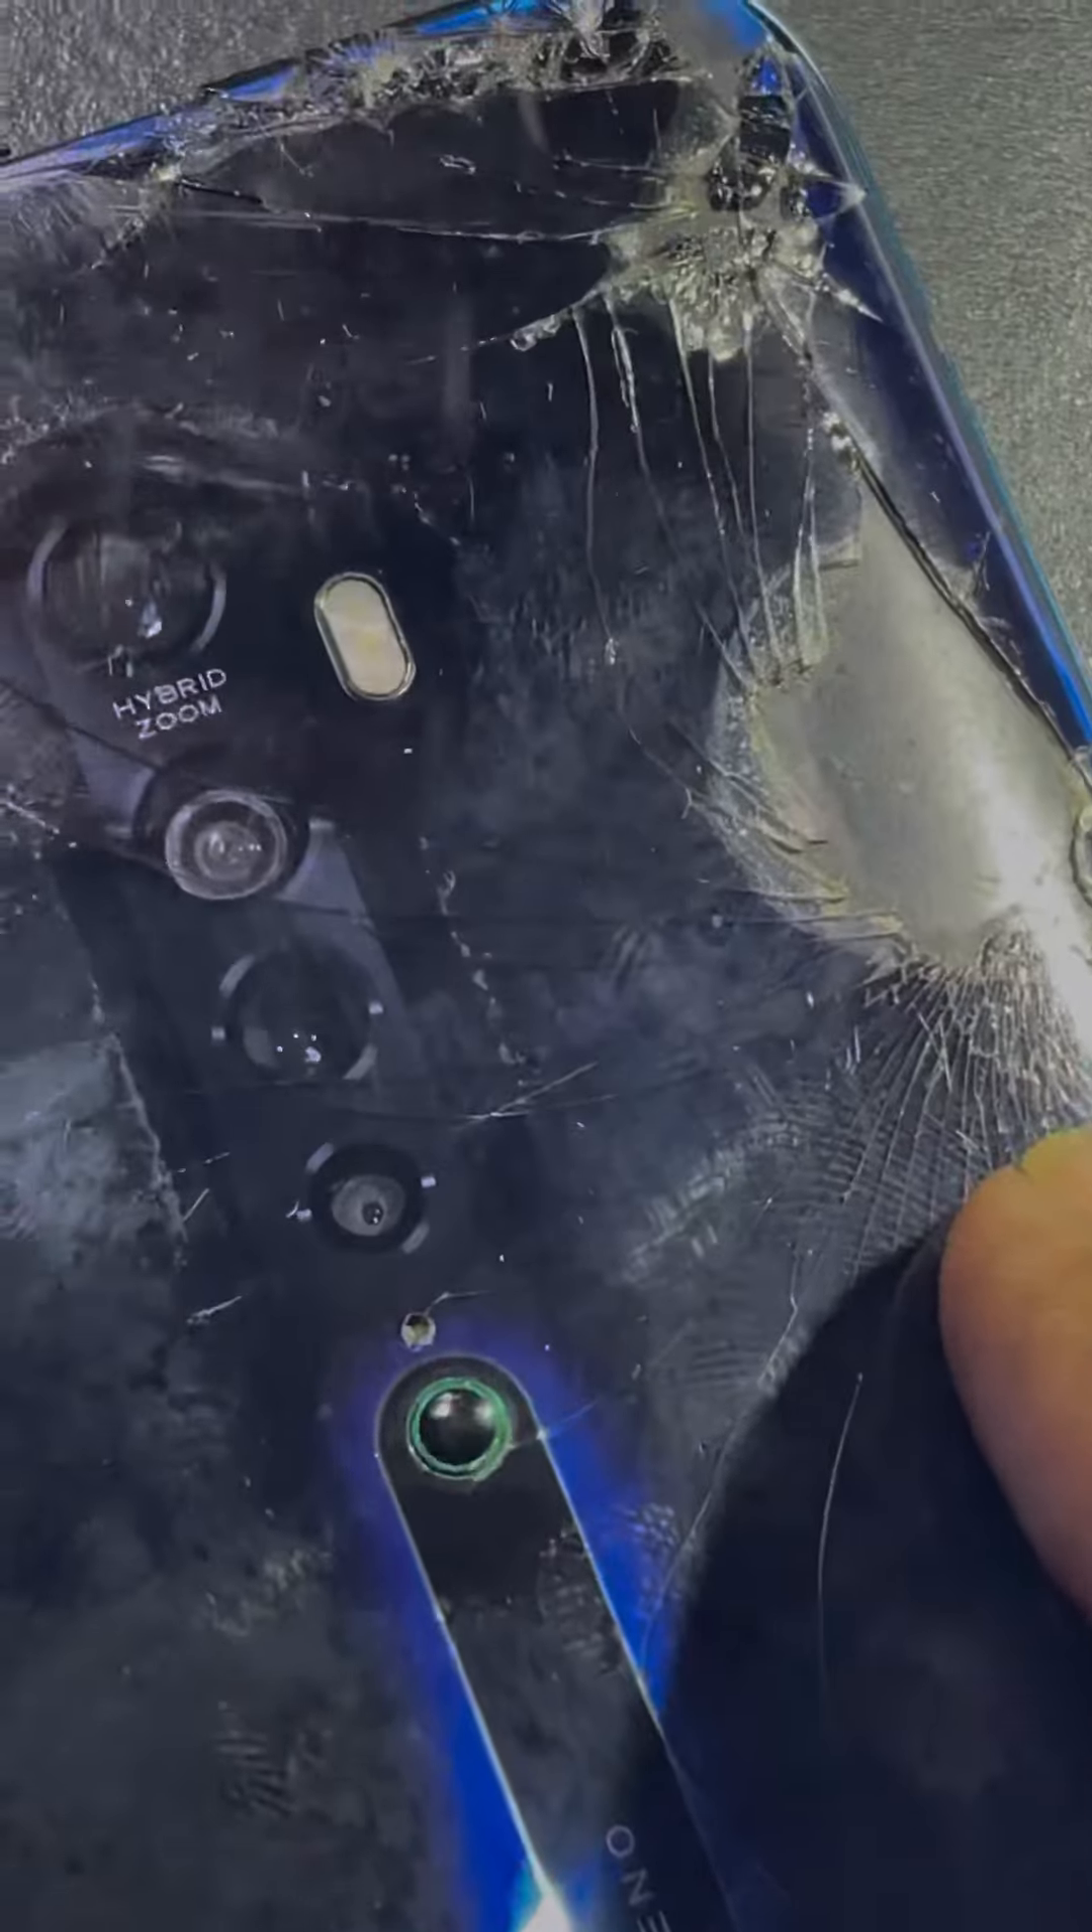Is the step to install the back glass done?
No.